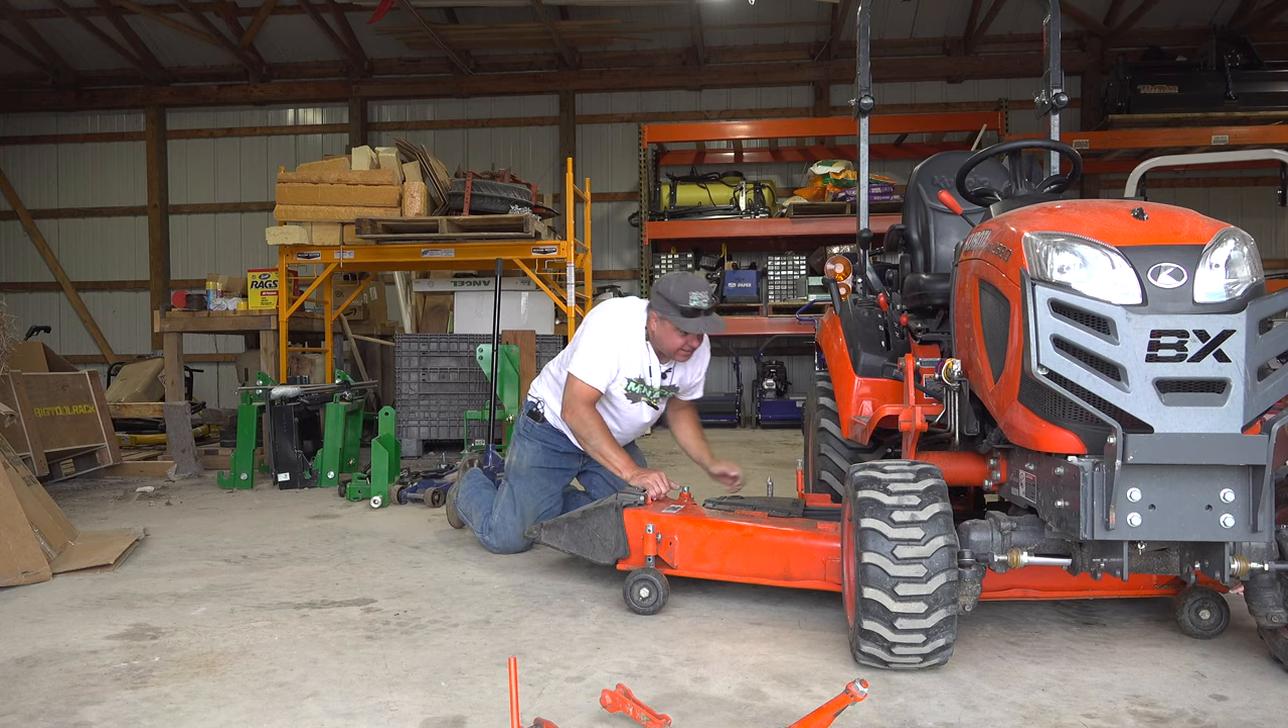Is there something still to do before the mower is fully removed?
Yes.